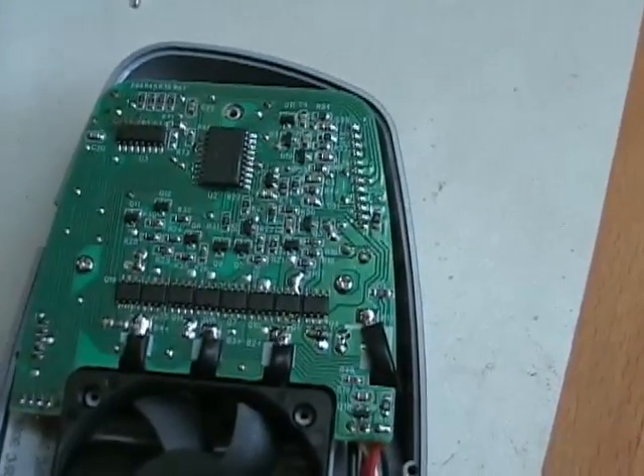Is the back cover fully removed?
Yes.